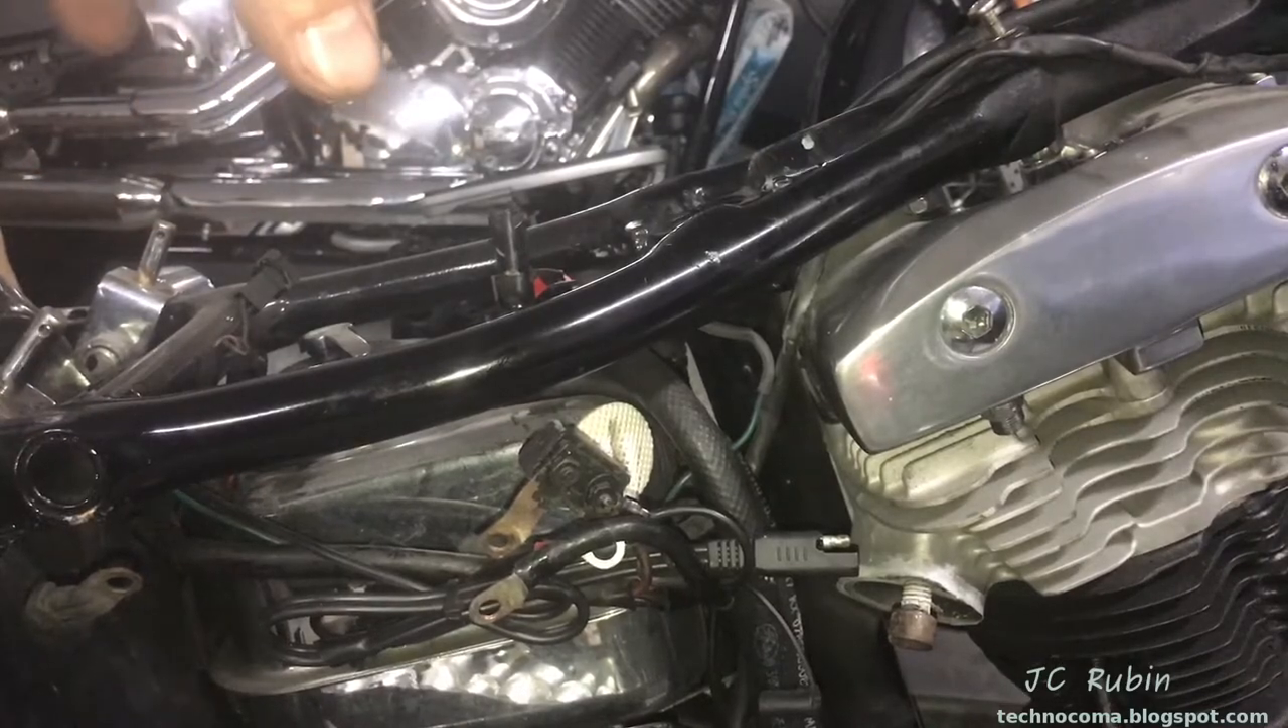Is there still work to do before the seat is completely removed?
No.